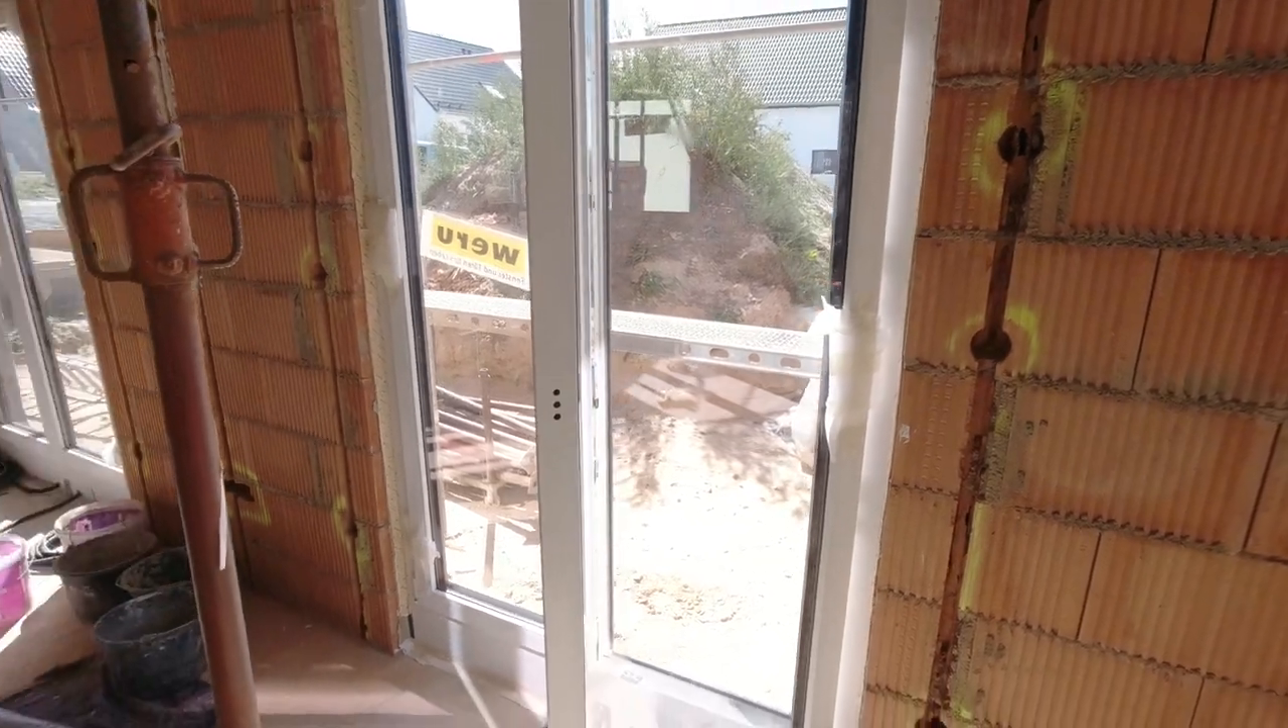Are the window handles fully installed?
No.